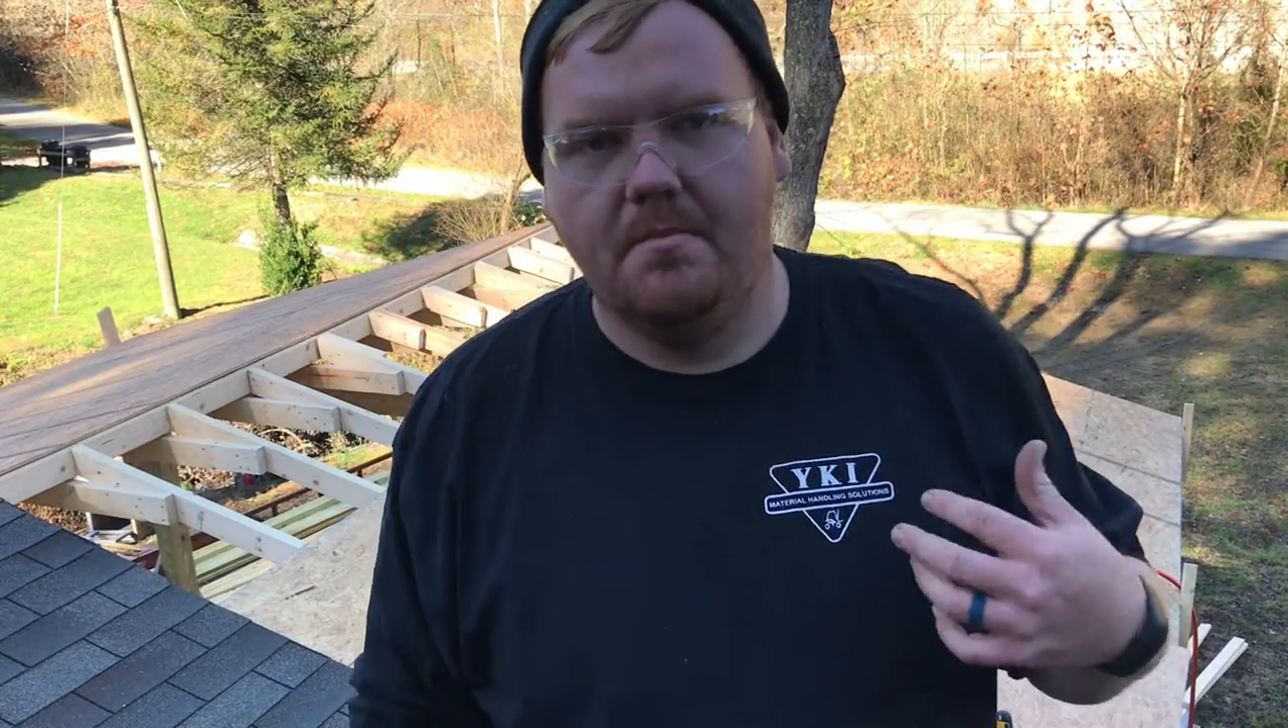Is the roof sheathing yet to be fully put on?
Yes.